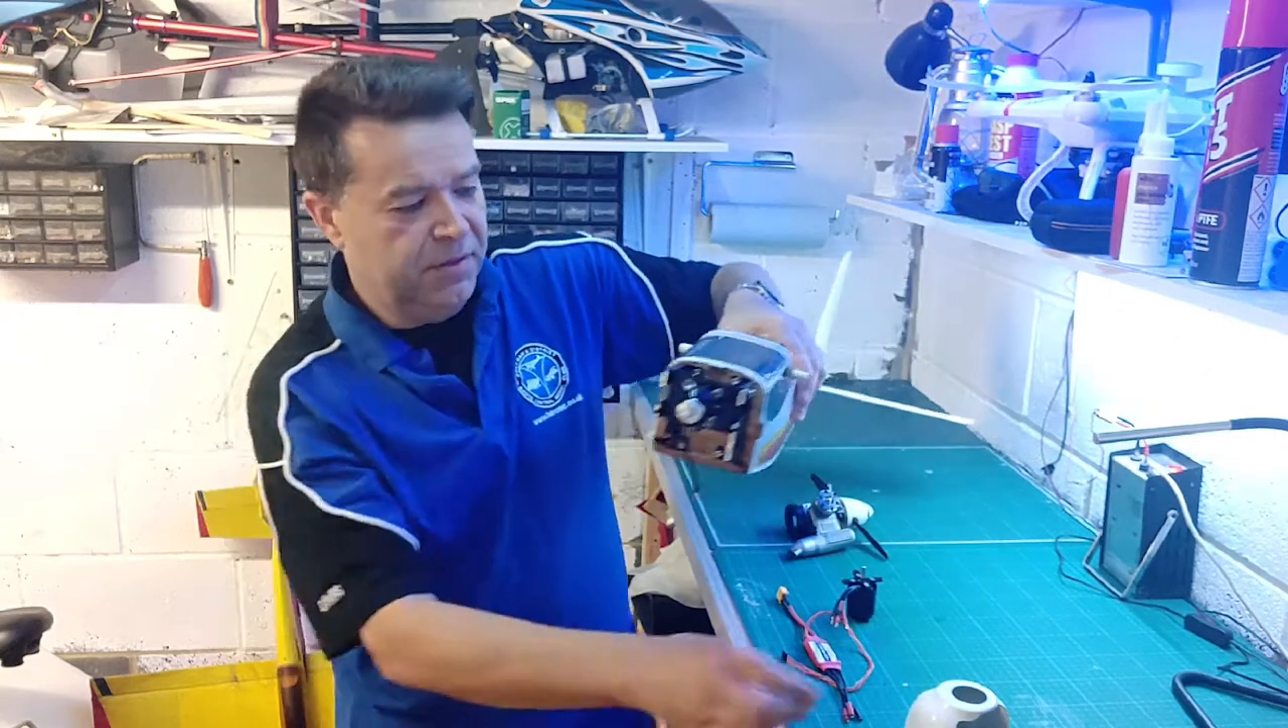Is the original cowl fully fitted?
No.